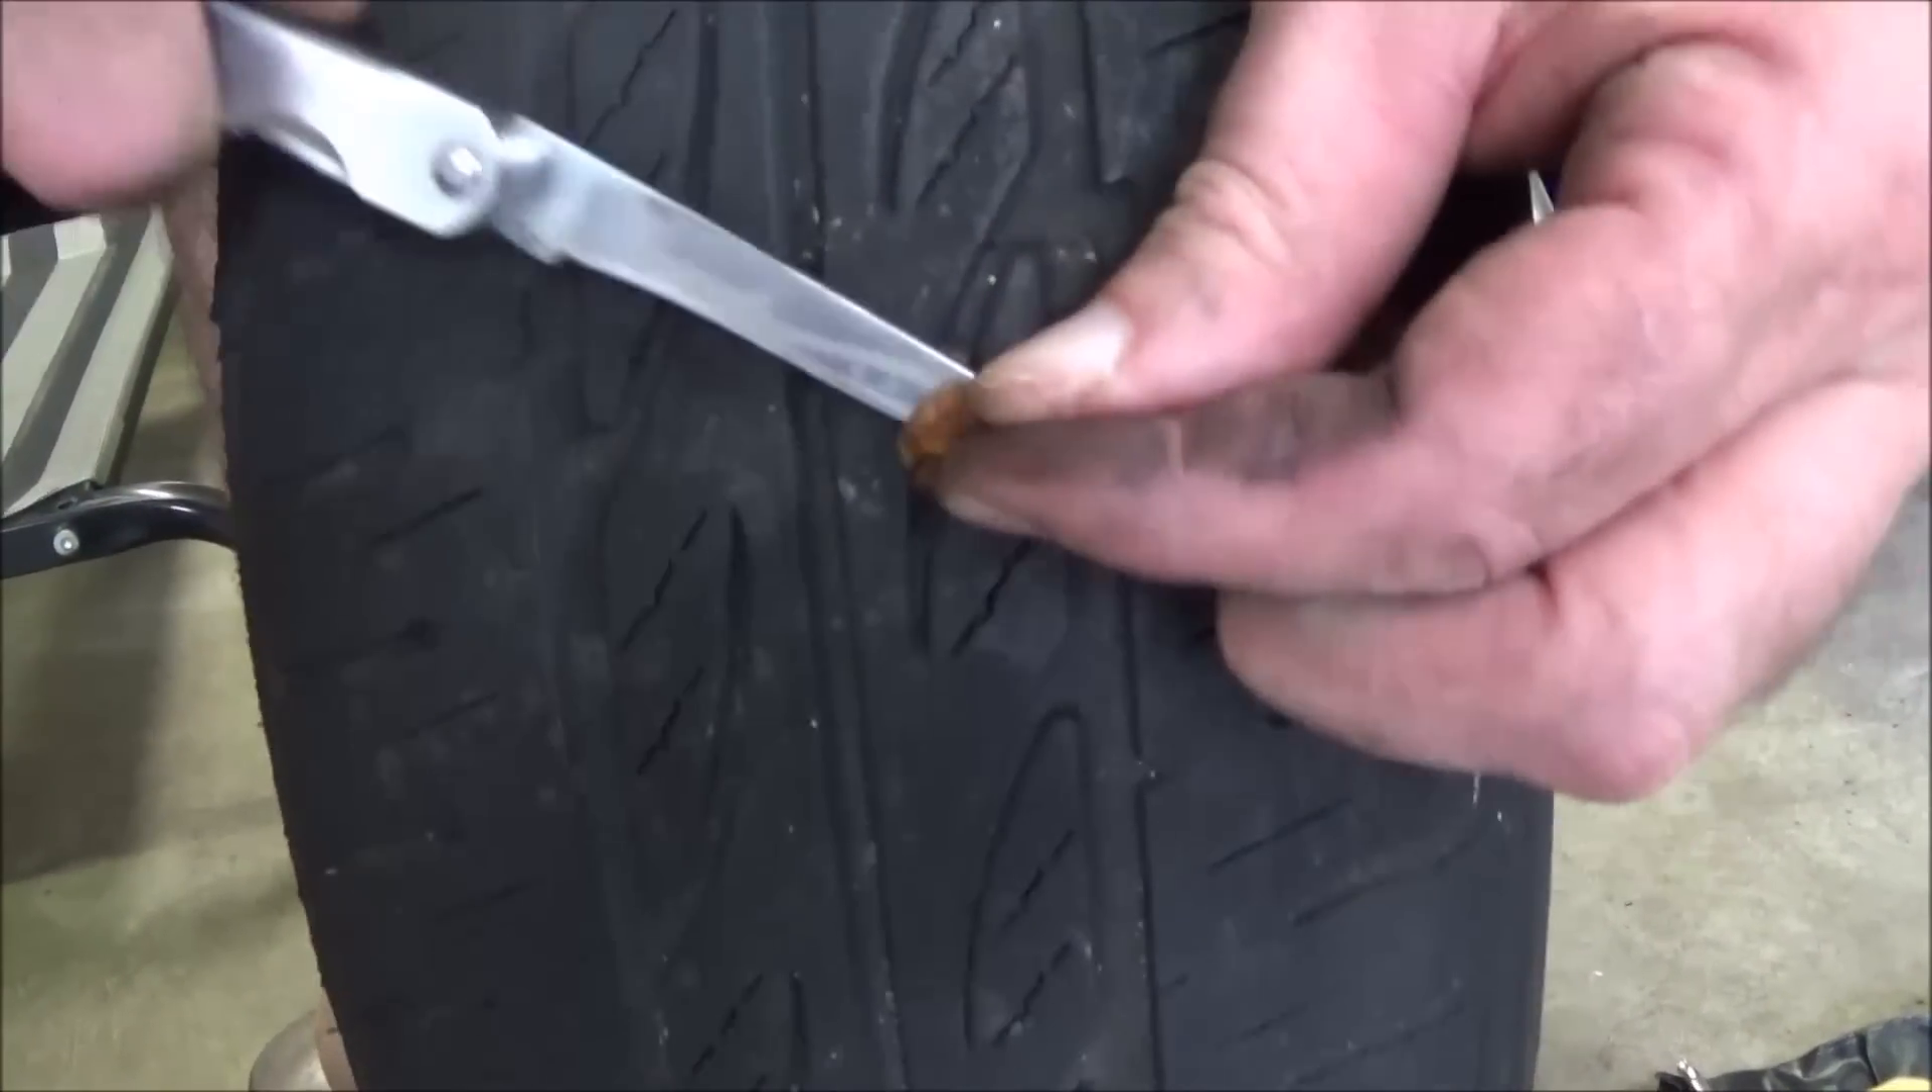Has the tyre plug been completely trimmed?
No.